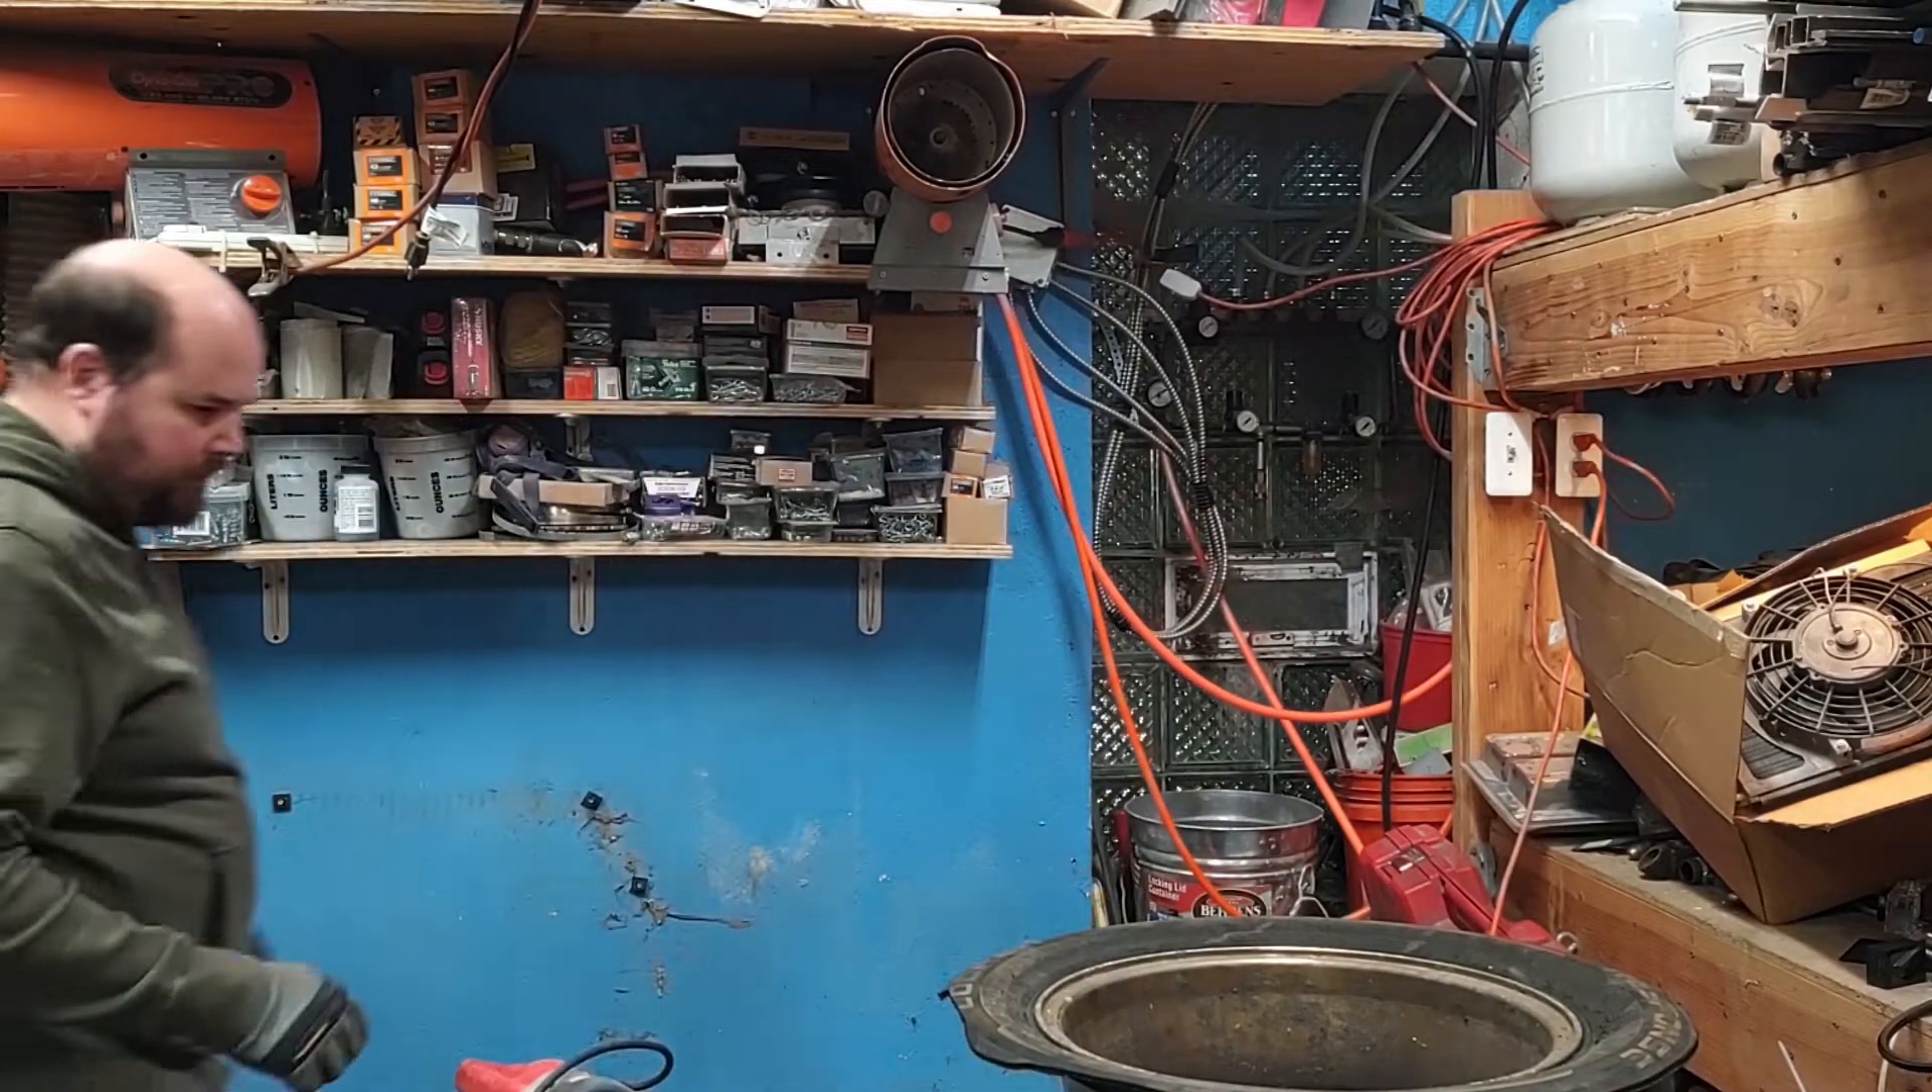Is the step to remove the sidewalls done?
No.